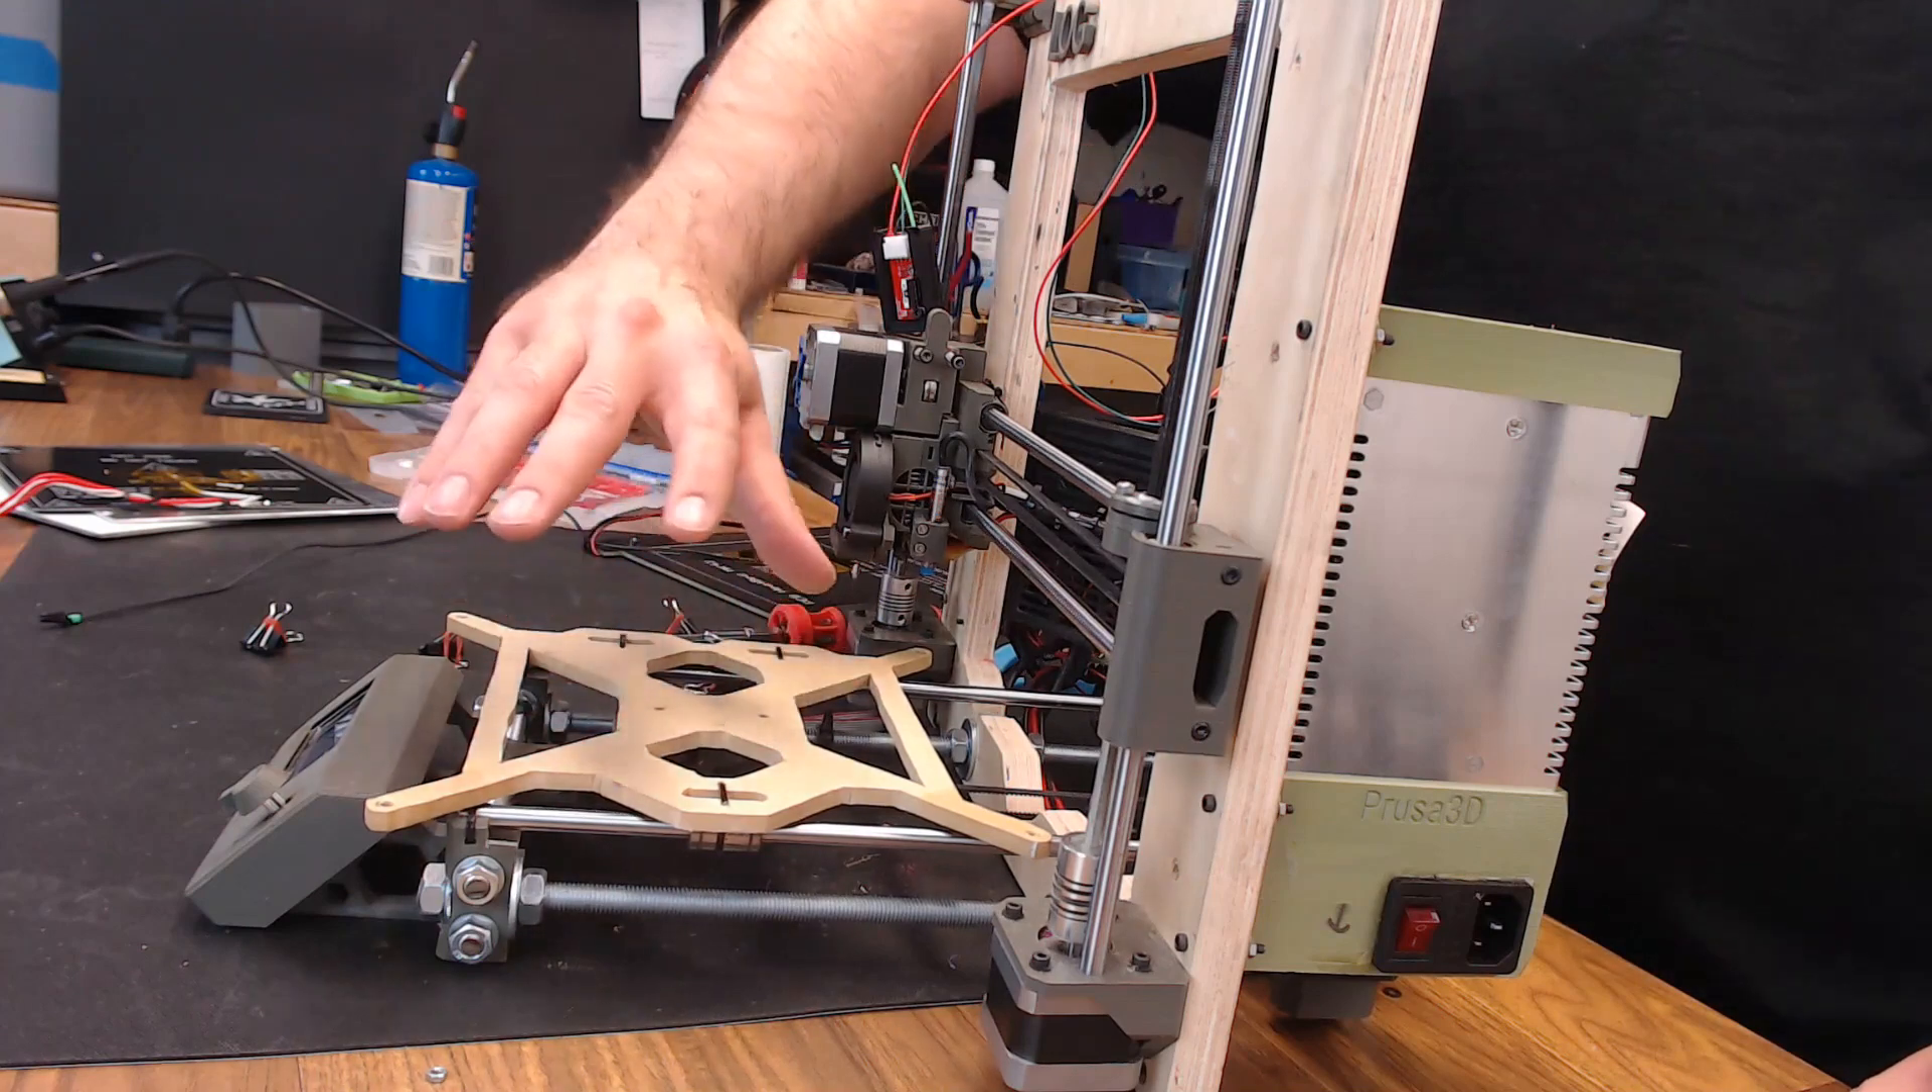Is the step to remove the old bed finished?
Yes.